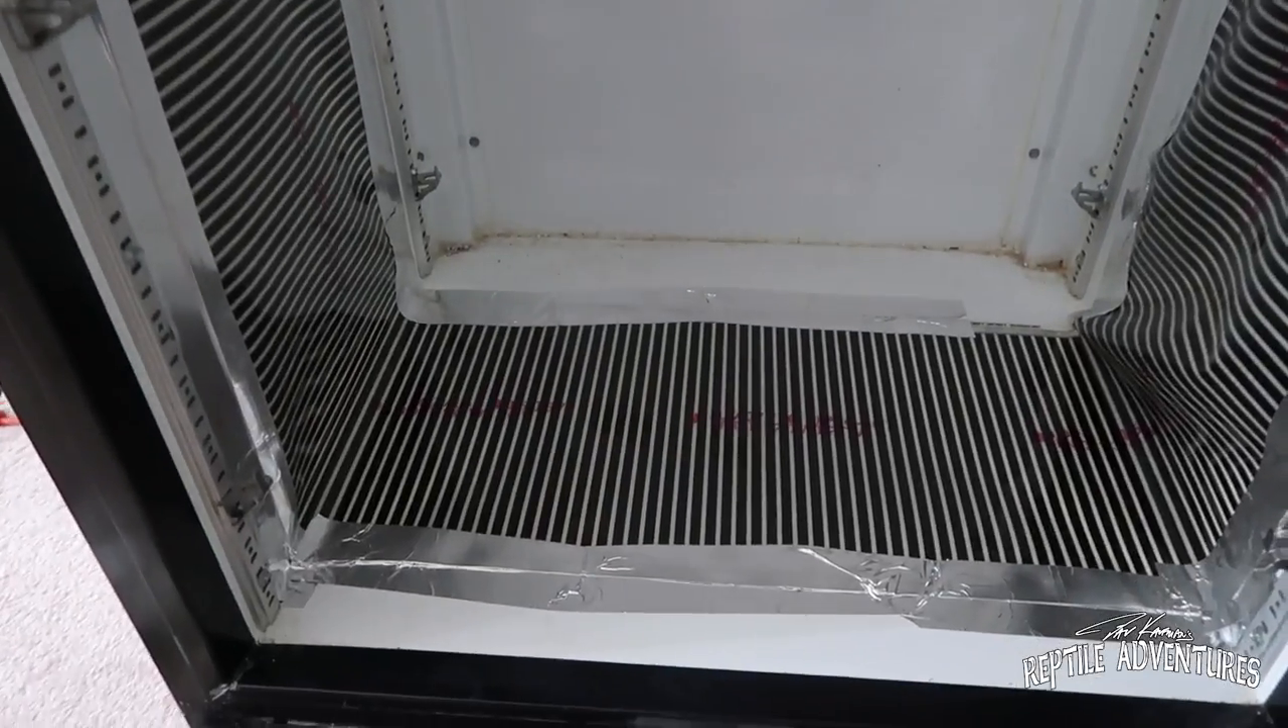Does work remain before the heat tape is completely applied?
No.